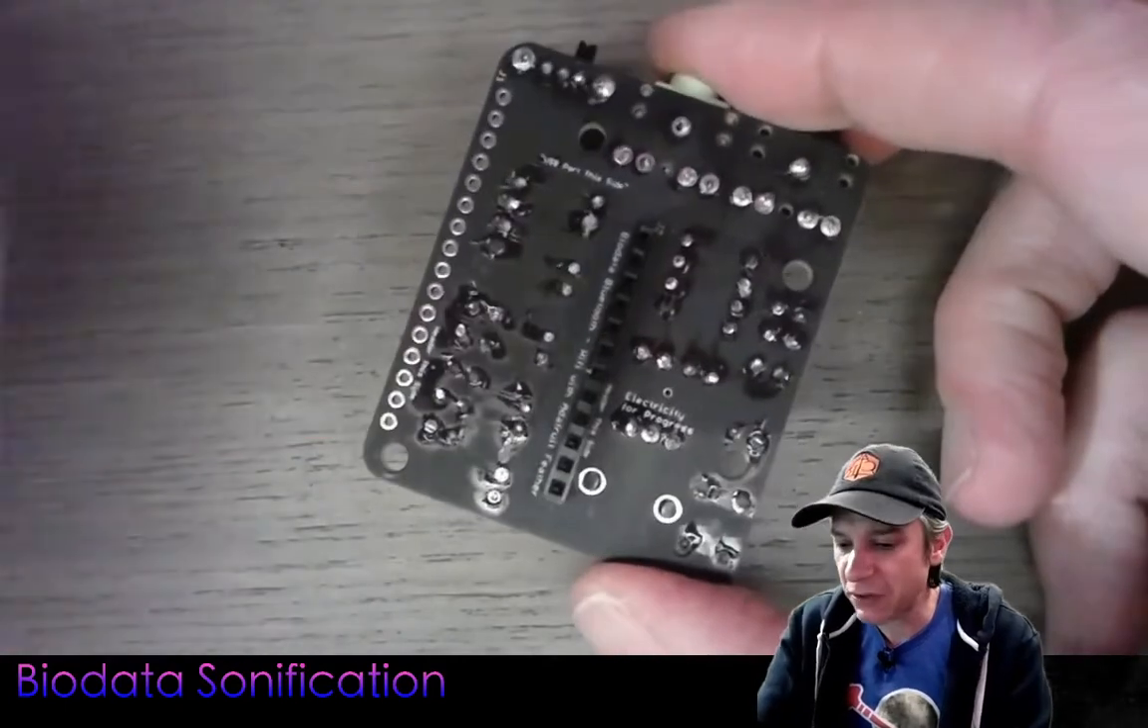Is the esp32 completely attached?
No.